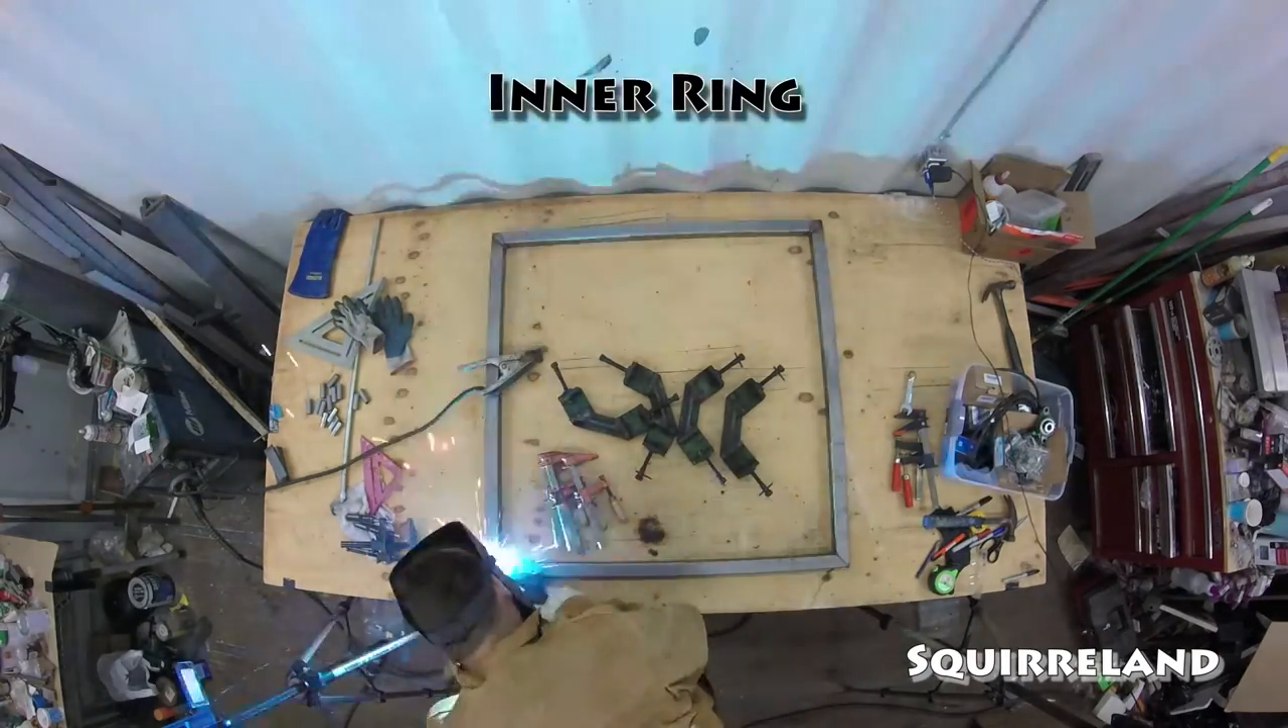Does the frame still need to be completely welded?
Yes.